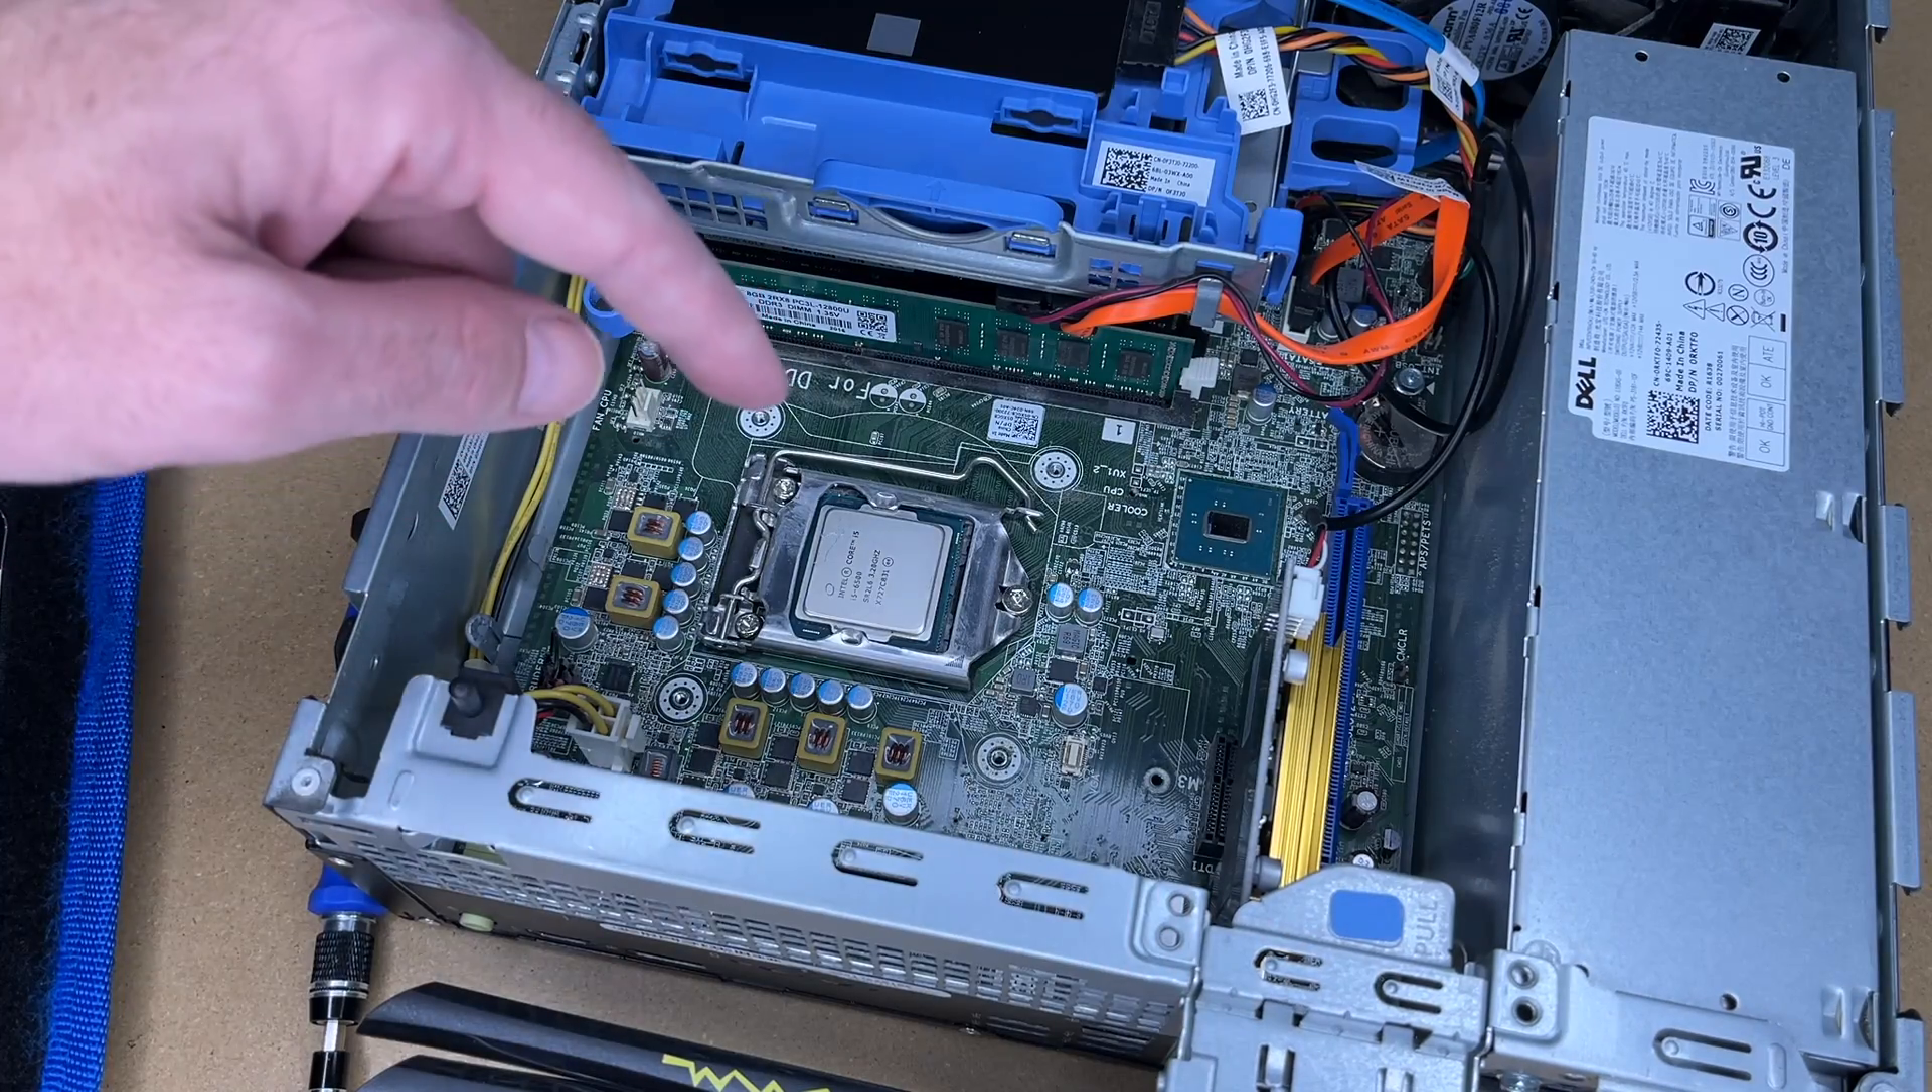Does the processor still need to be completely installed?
No.